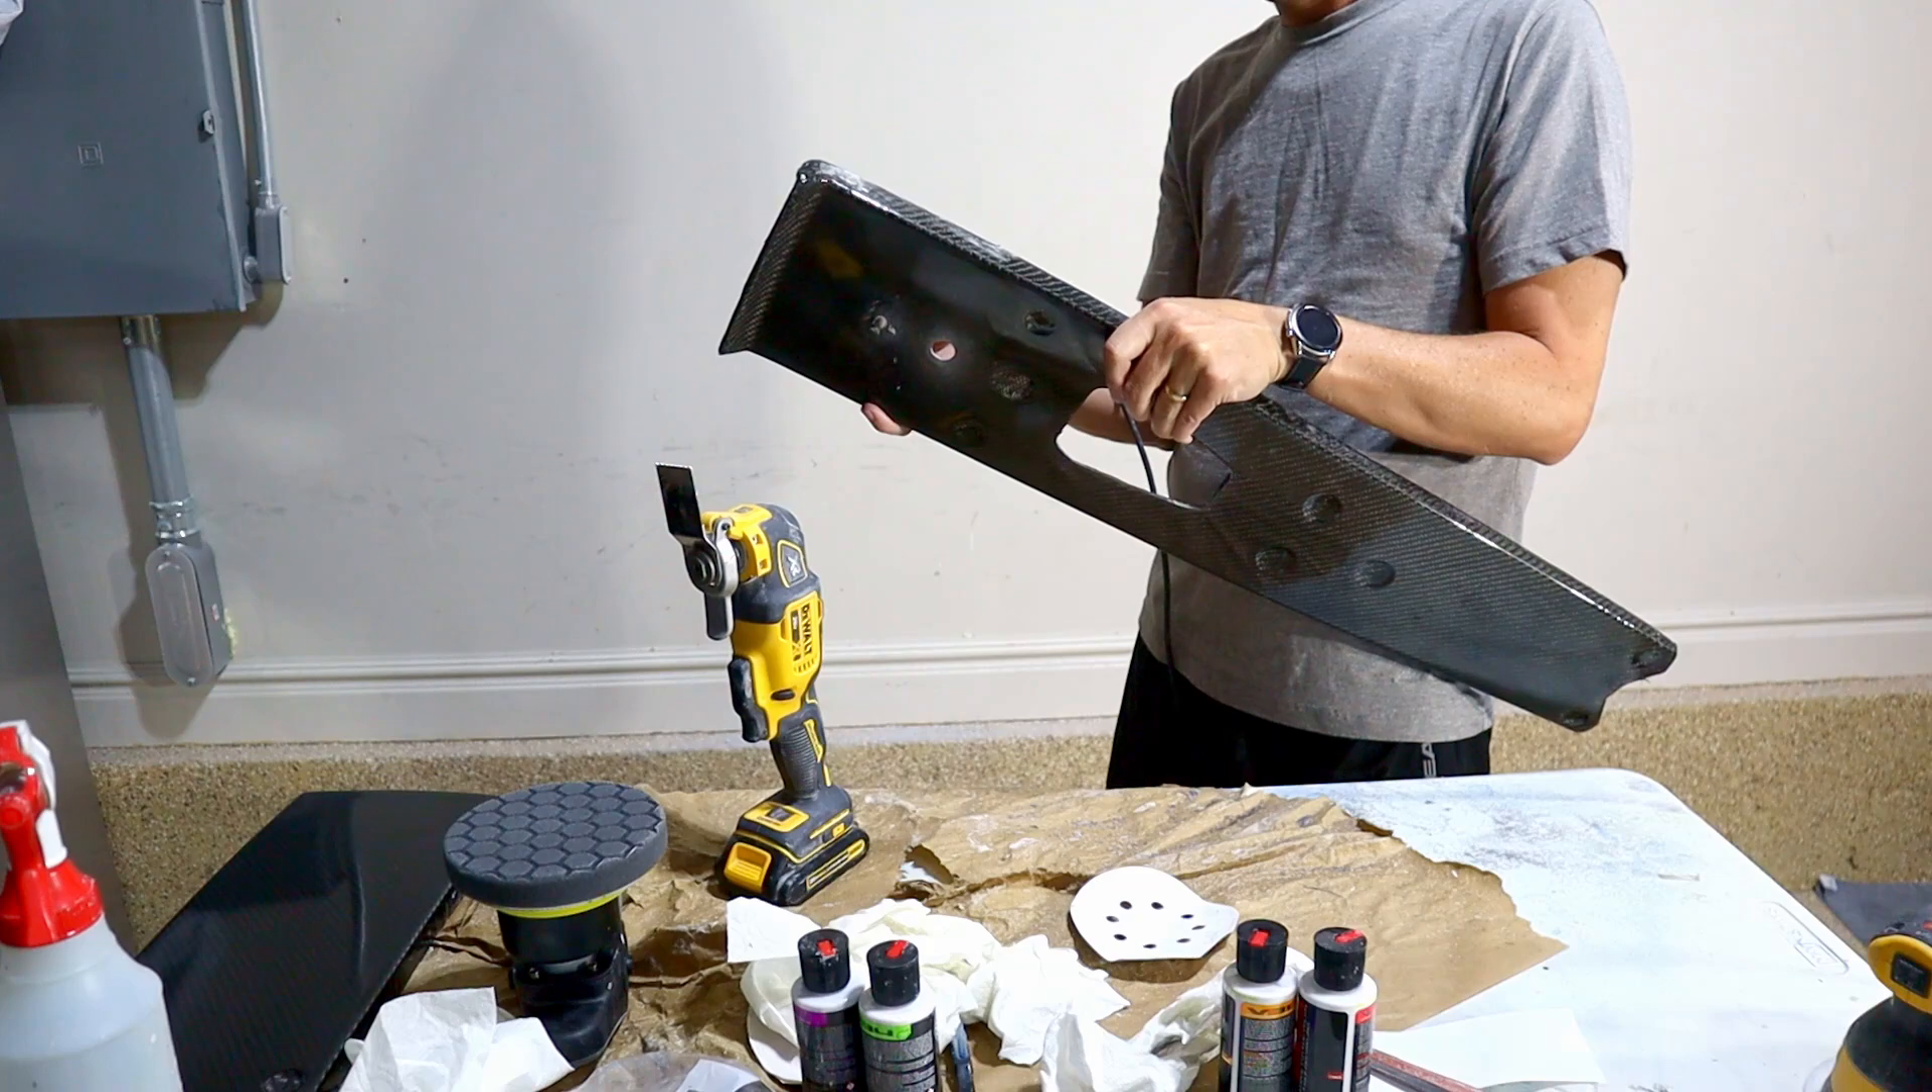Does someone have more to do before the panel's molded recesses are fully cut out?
Yes.